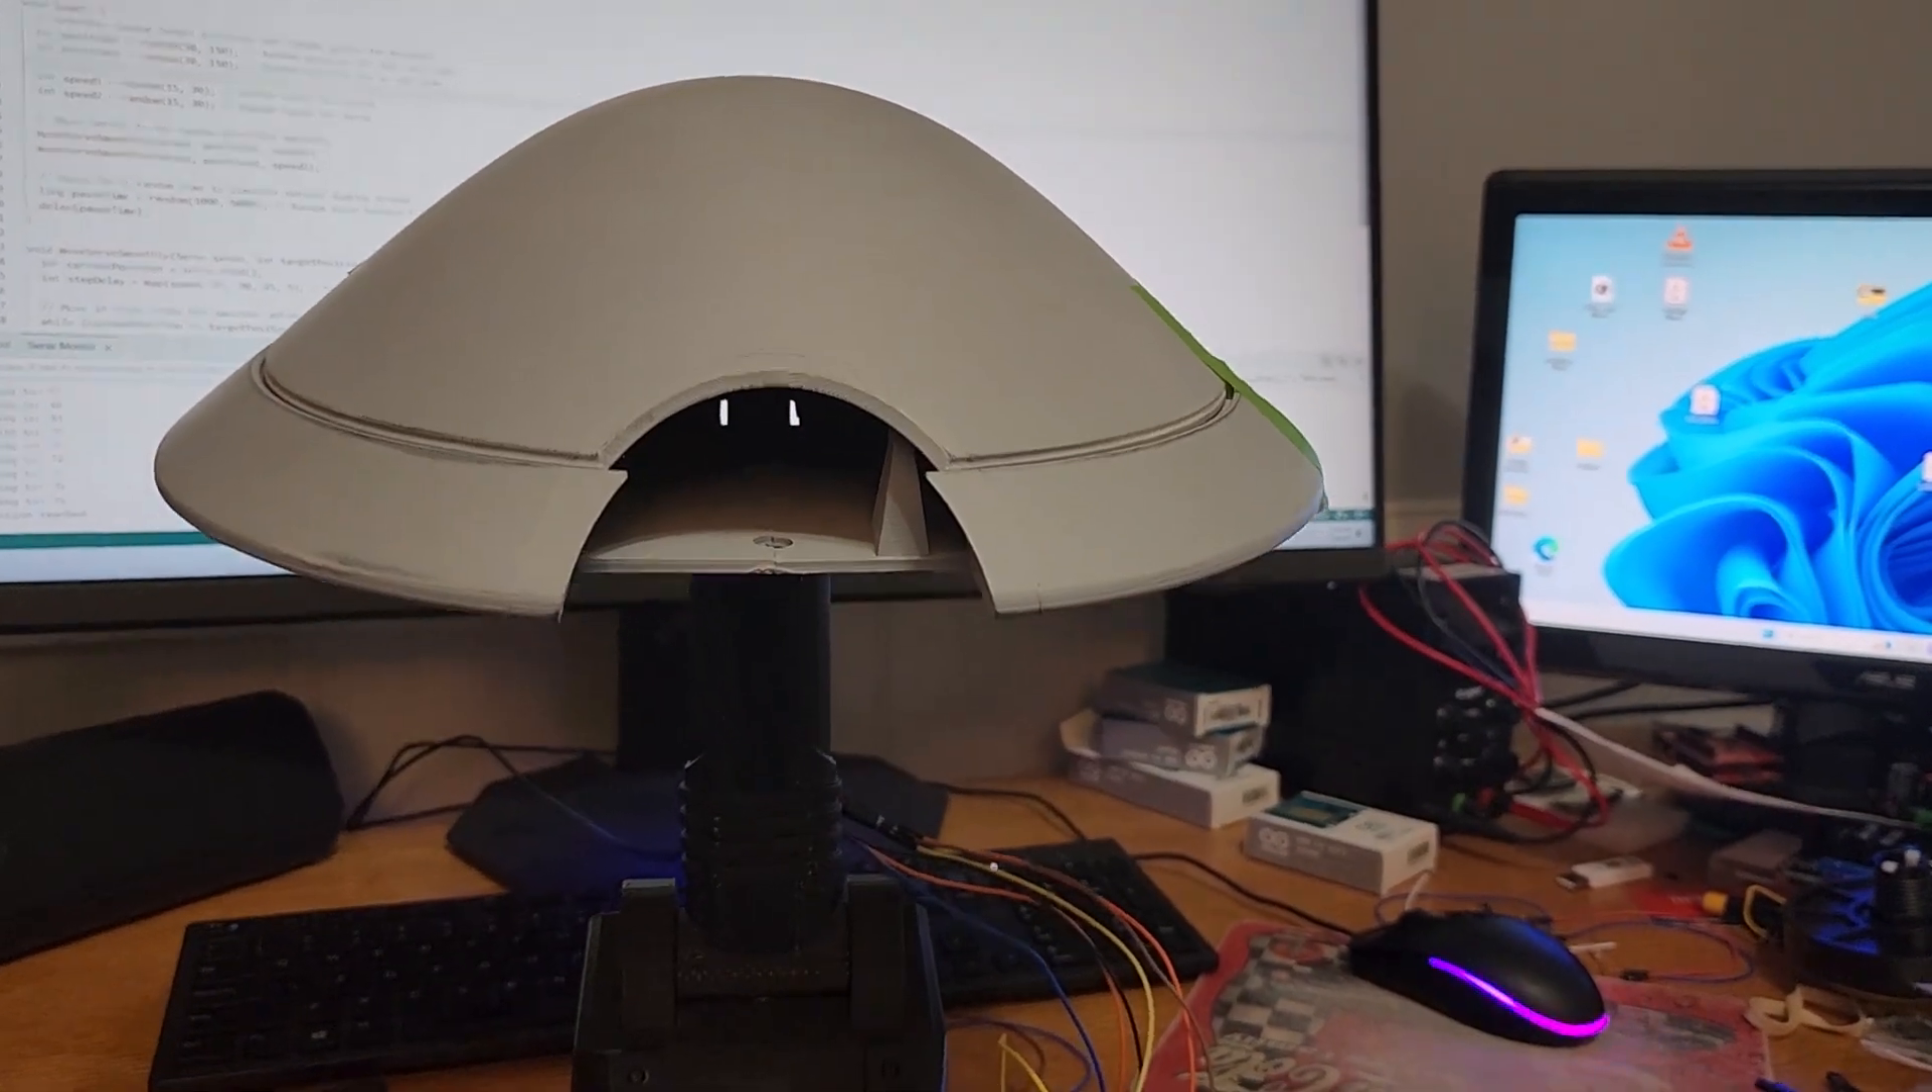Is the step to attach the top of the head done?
Yes.